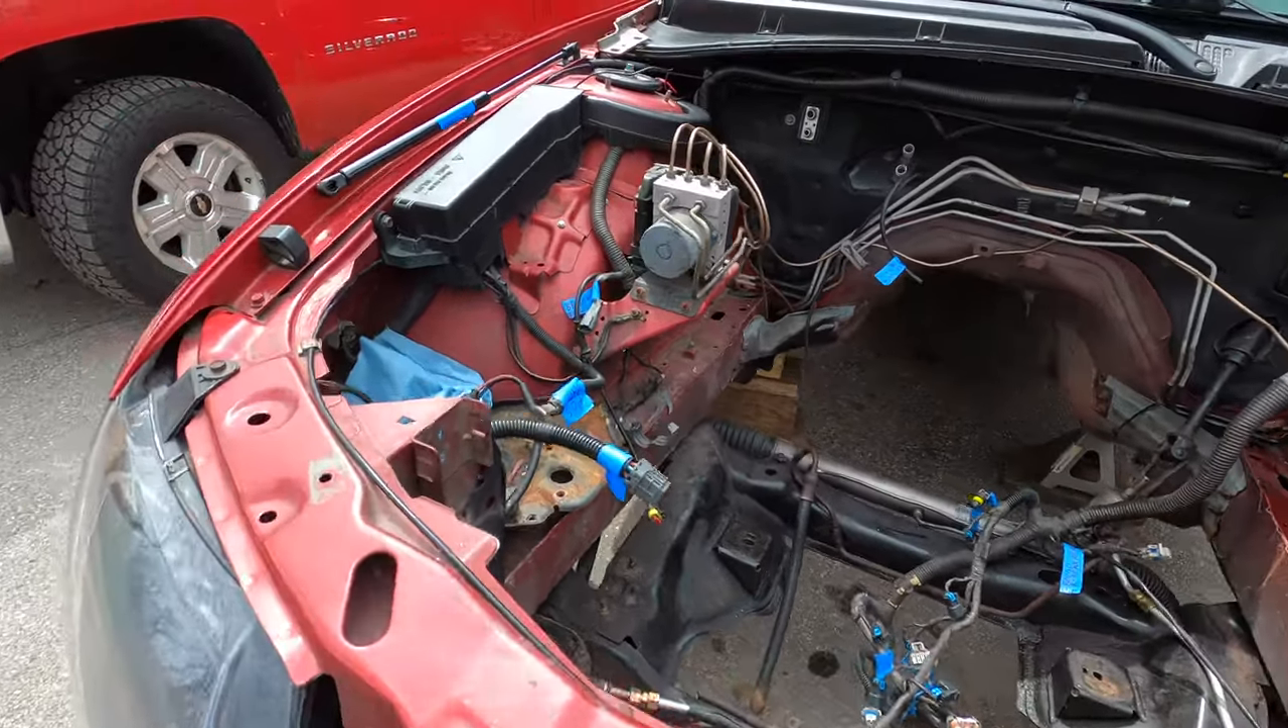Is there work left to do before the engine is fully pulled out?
No.